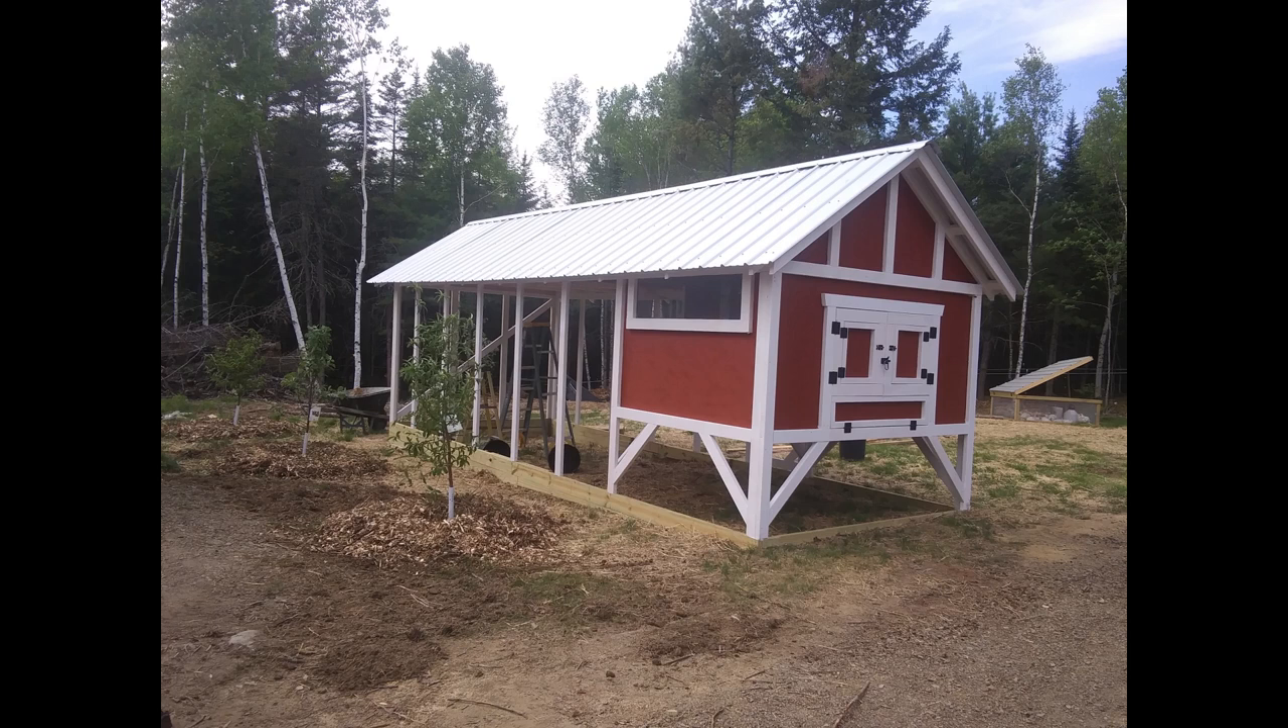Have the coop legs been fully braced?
Yes.